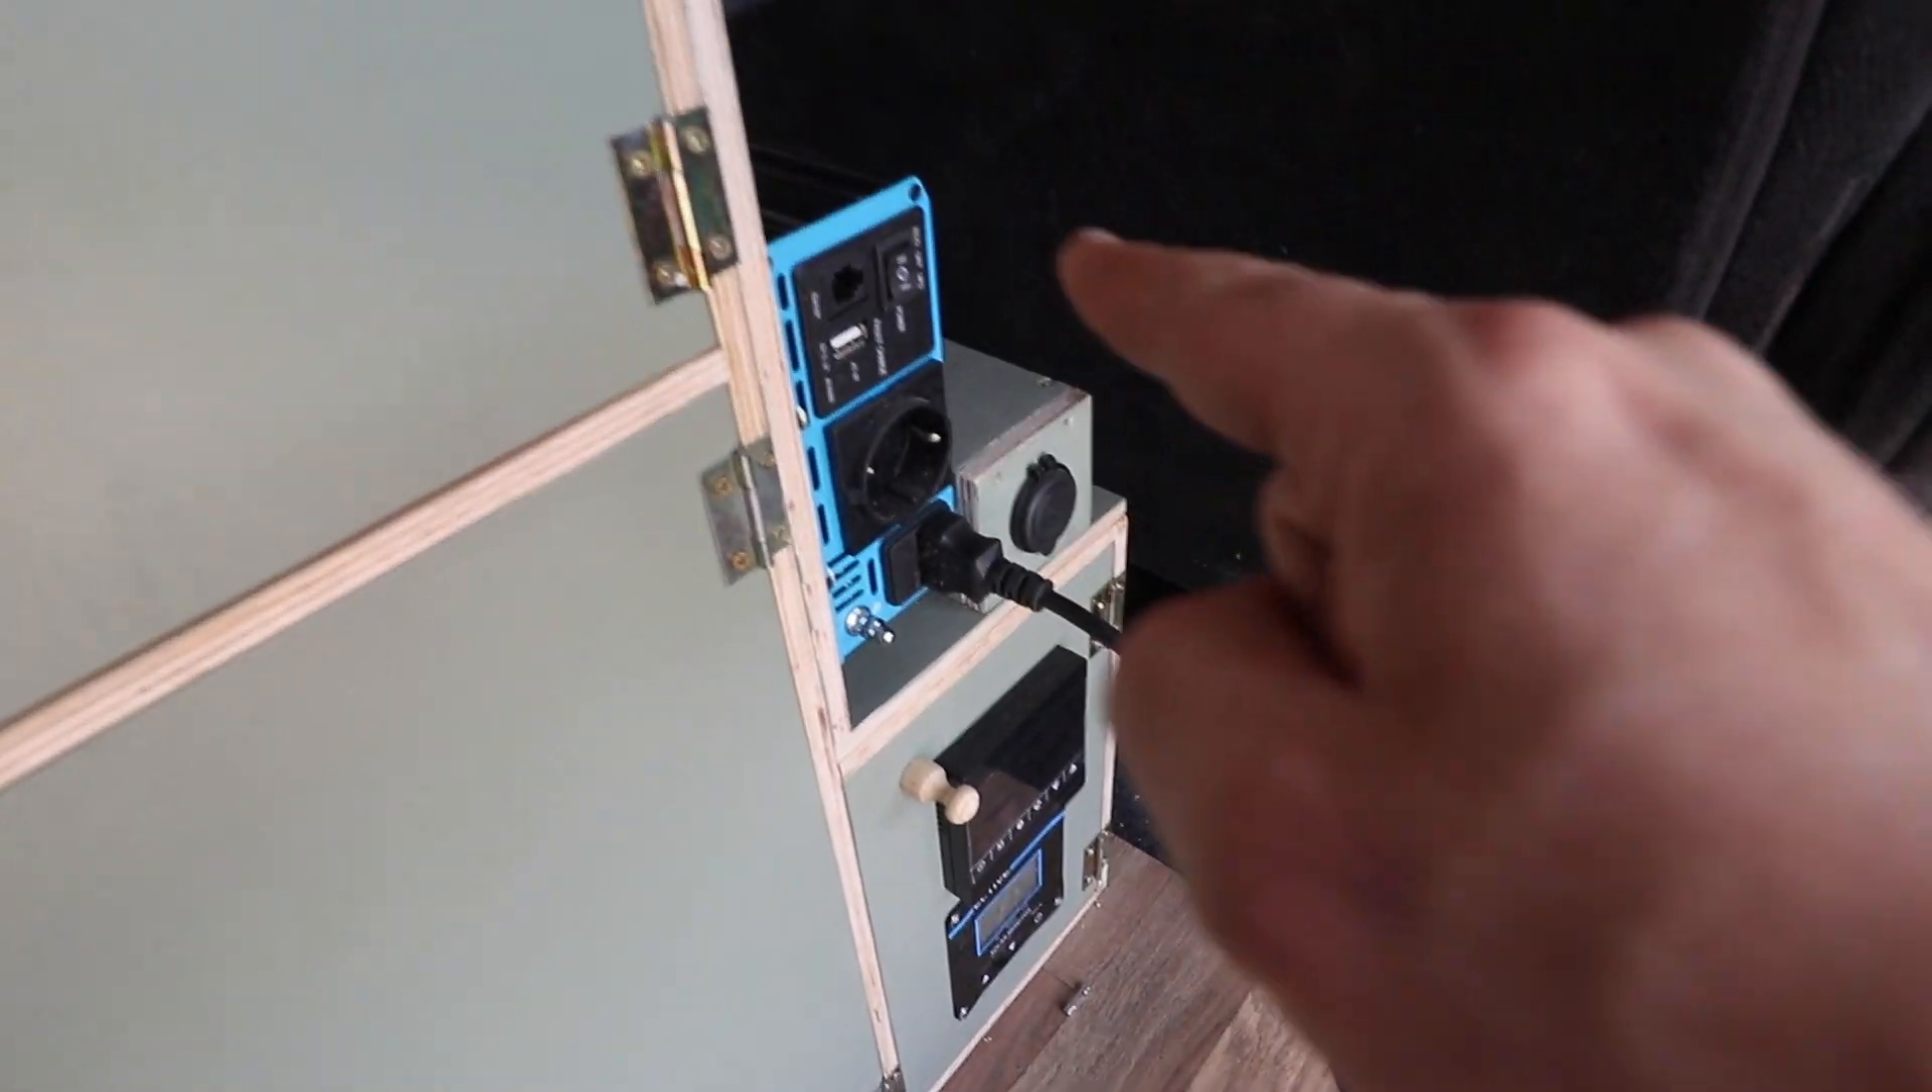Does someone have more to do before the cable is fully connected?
No.